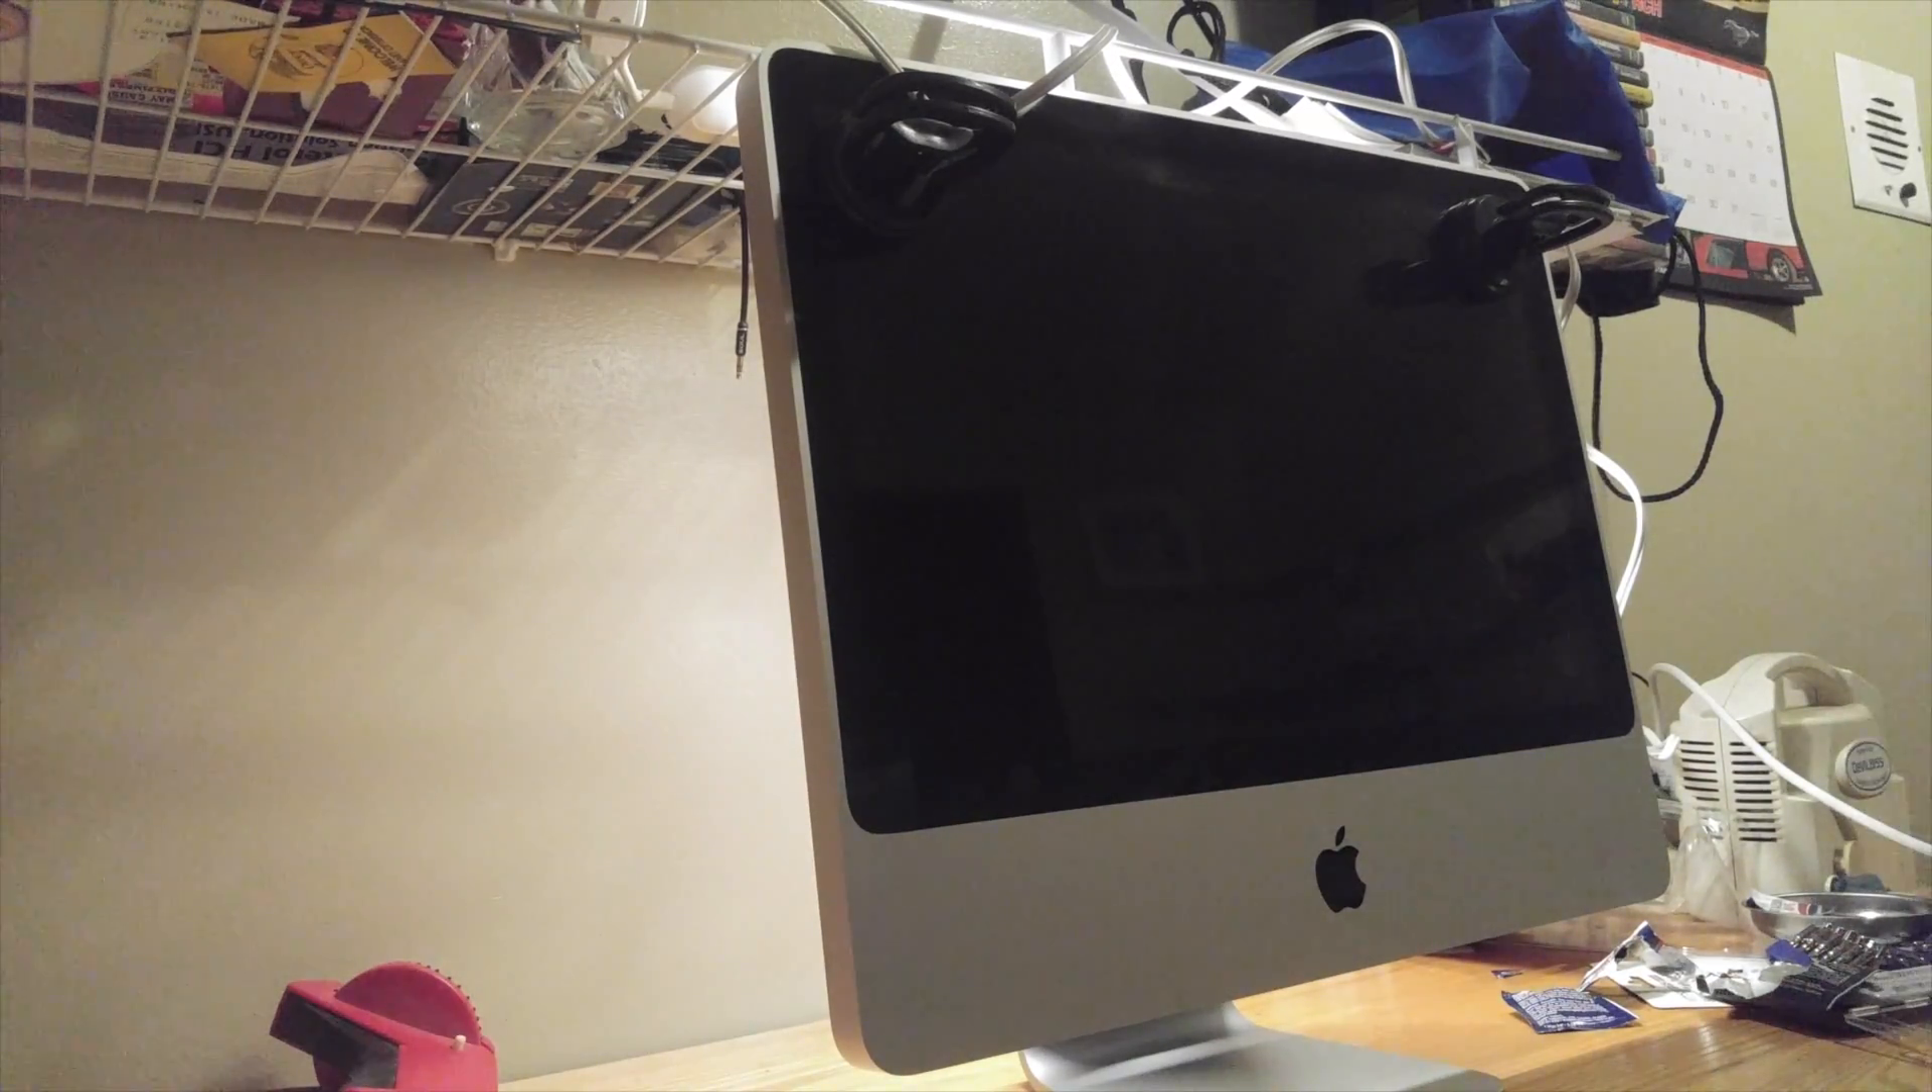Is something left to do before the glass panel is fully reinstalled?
No.